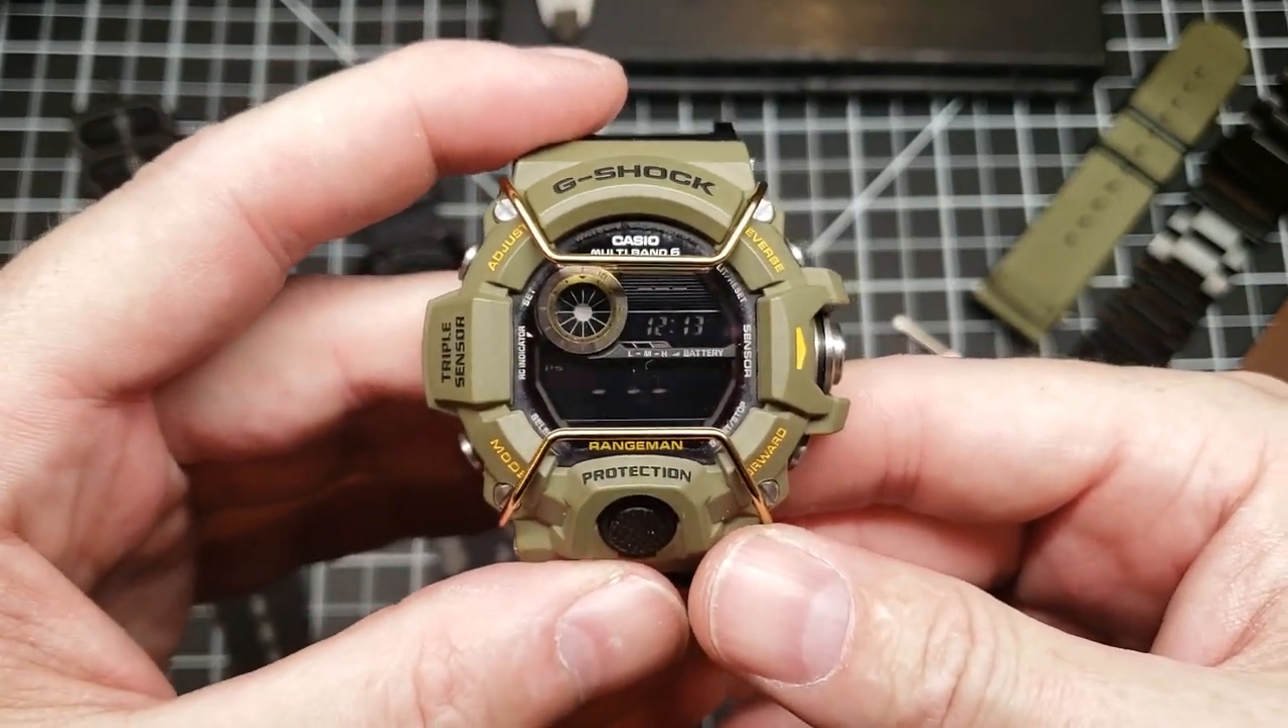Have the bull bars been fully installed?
Yes.